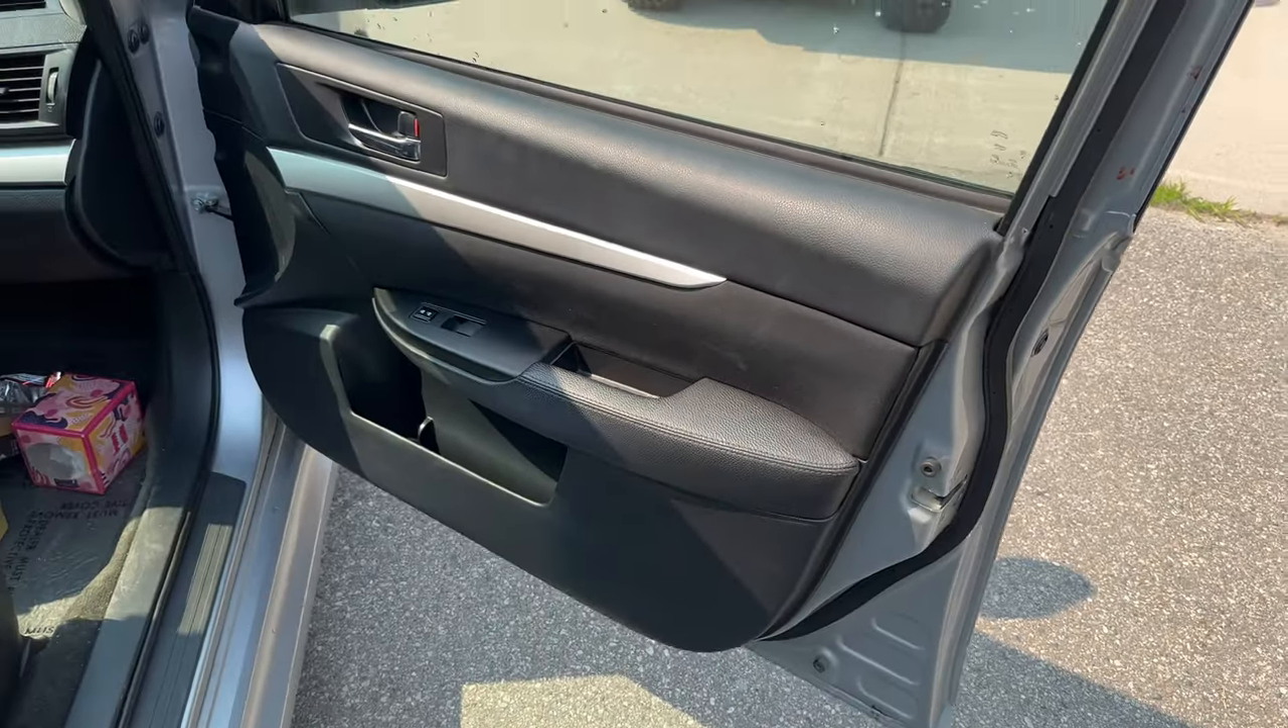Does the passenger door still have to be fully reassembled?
No.